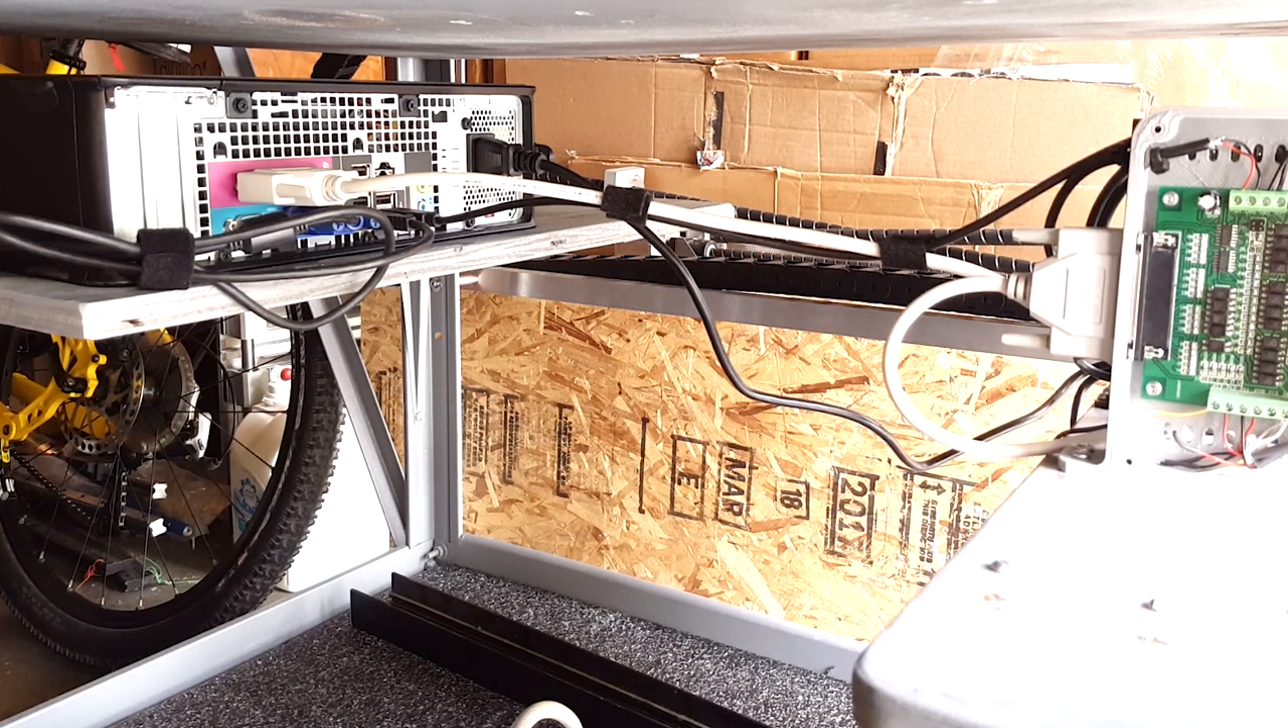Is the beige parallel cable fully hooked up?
Yes.